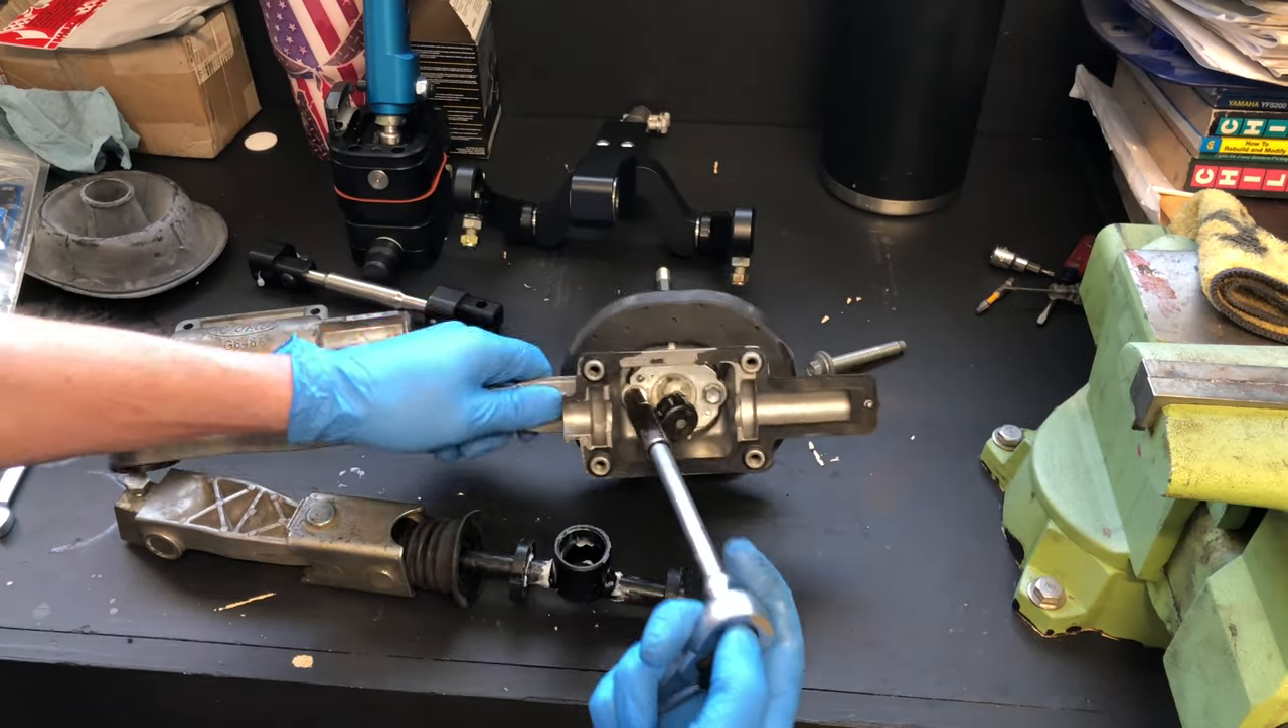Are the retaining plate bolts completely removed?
No.